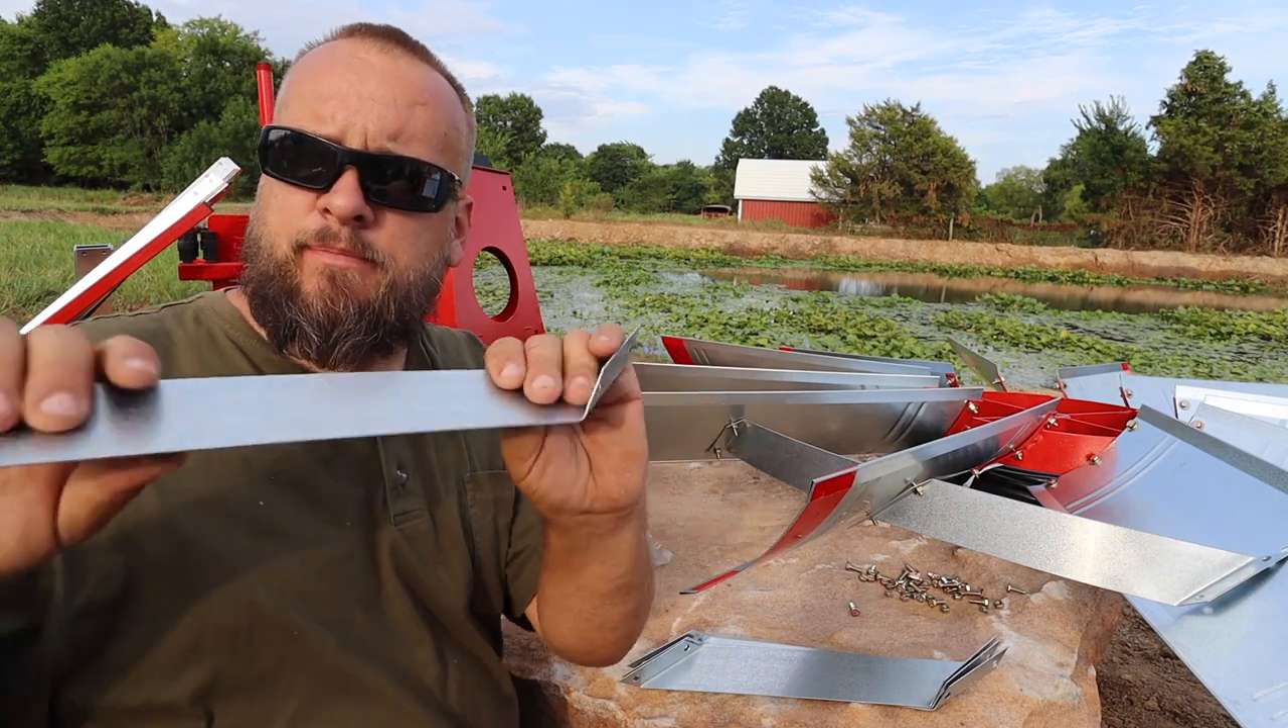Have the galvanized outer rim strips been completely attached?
No.